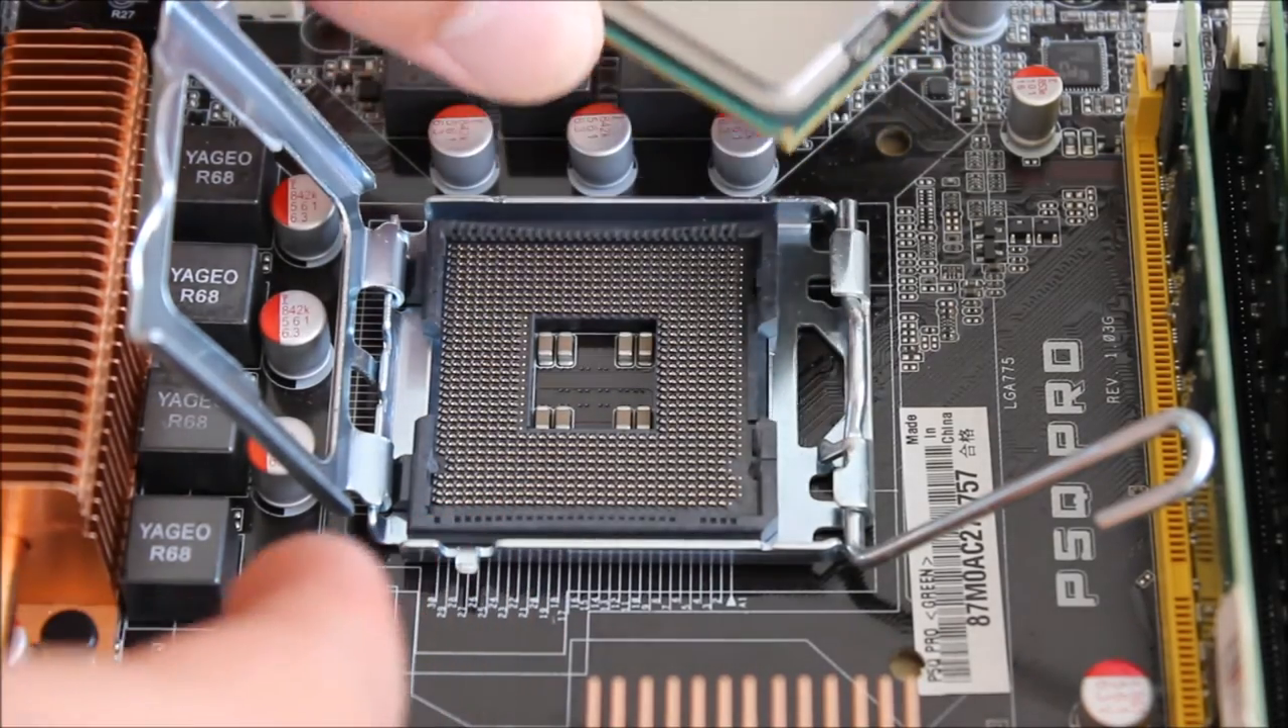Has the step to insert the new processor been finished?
No.